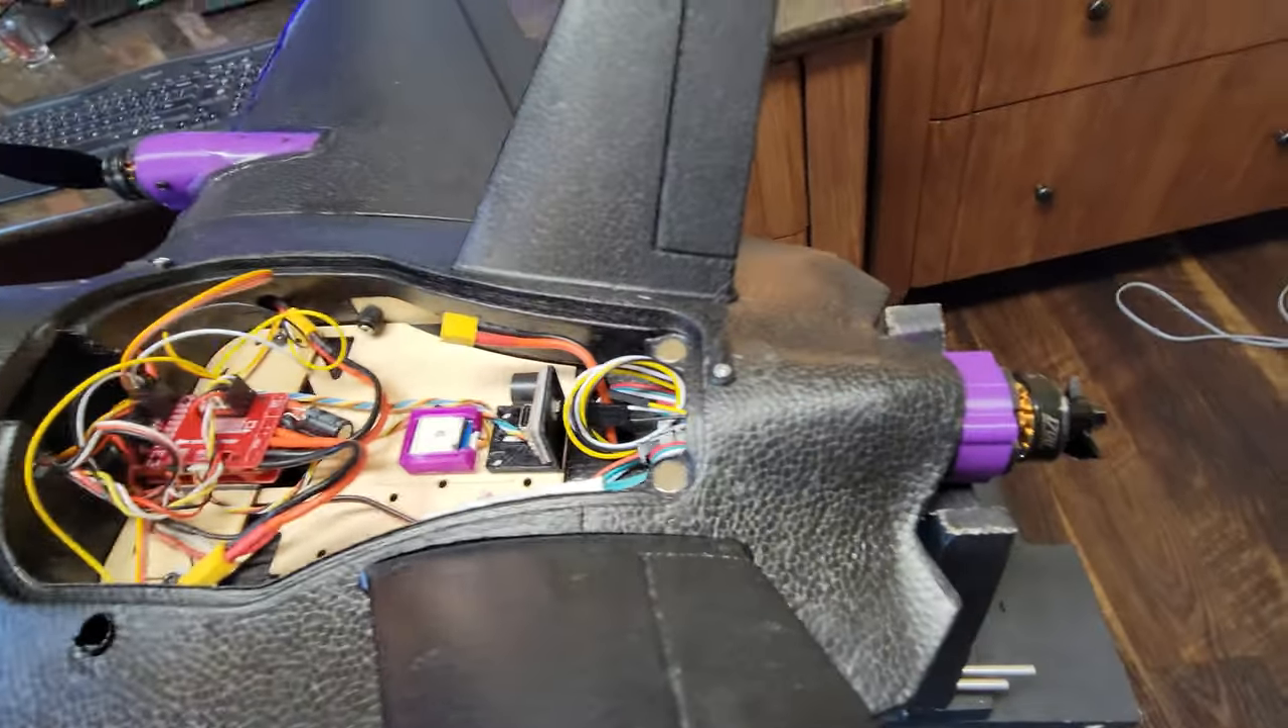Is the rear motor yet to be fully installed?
No.